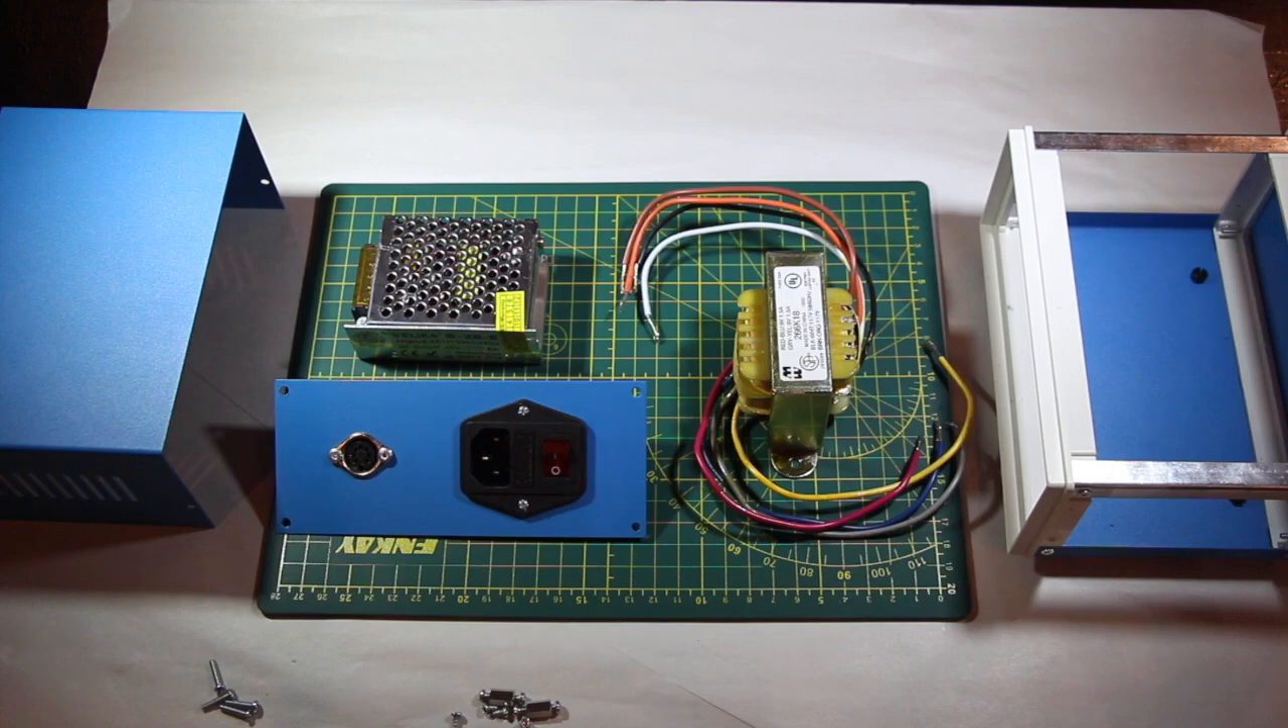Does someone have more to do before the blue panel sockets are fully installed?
No.